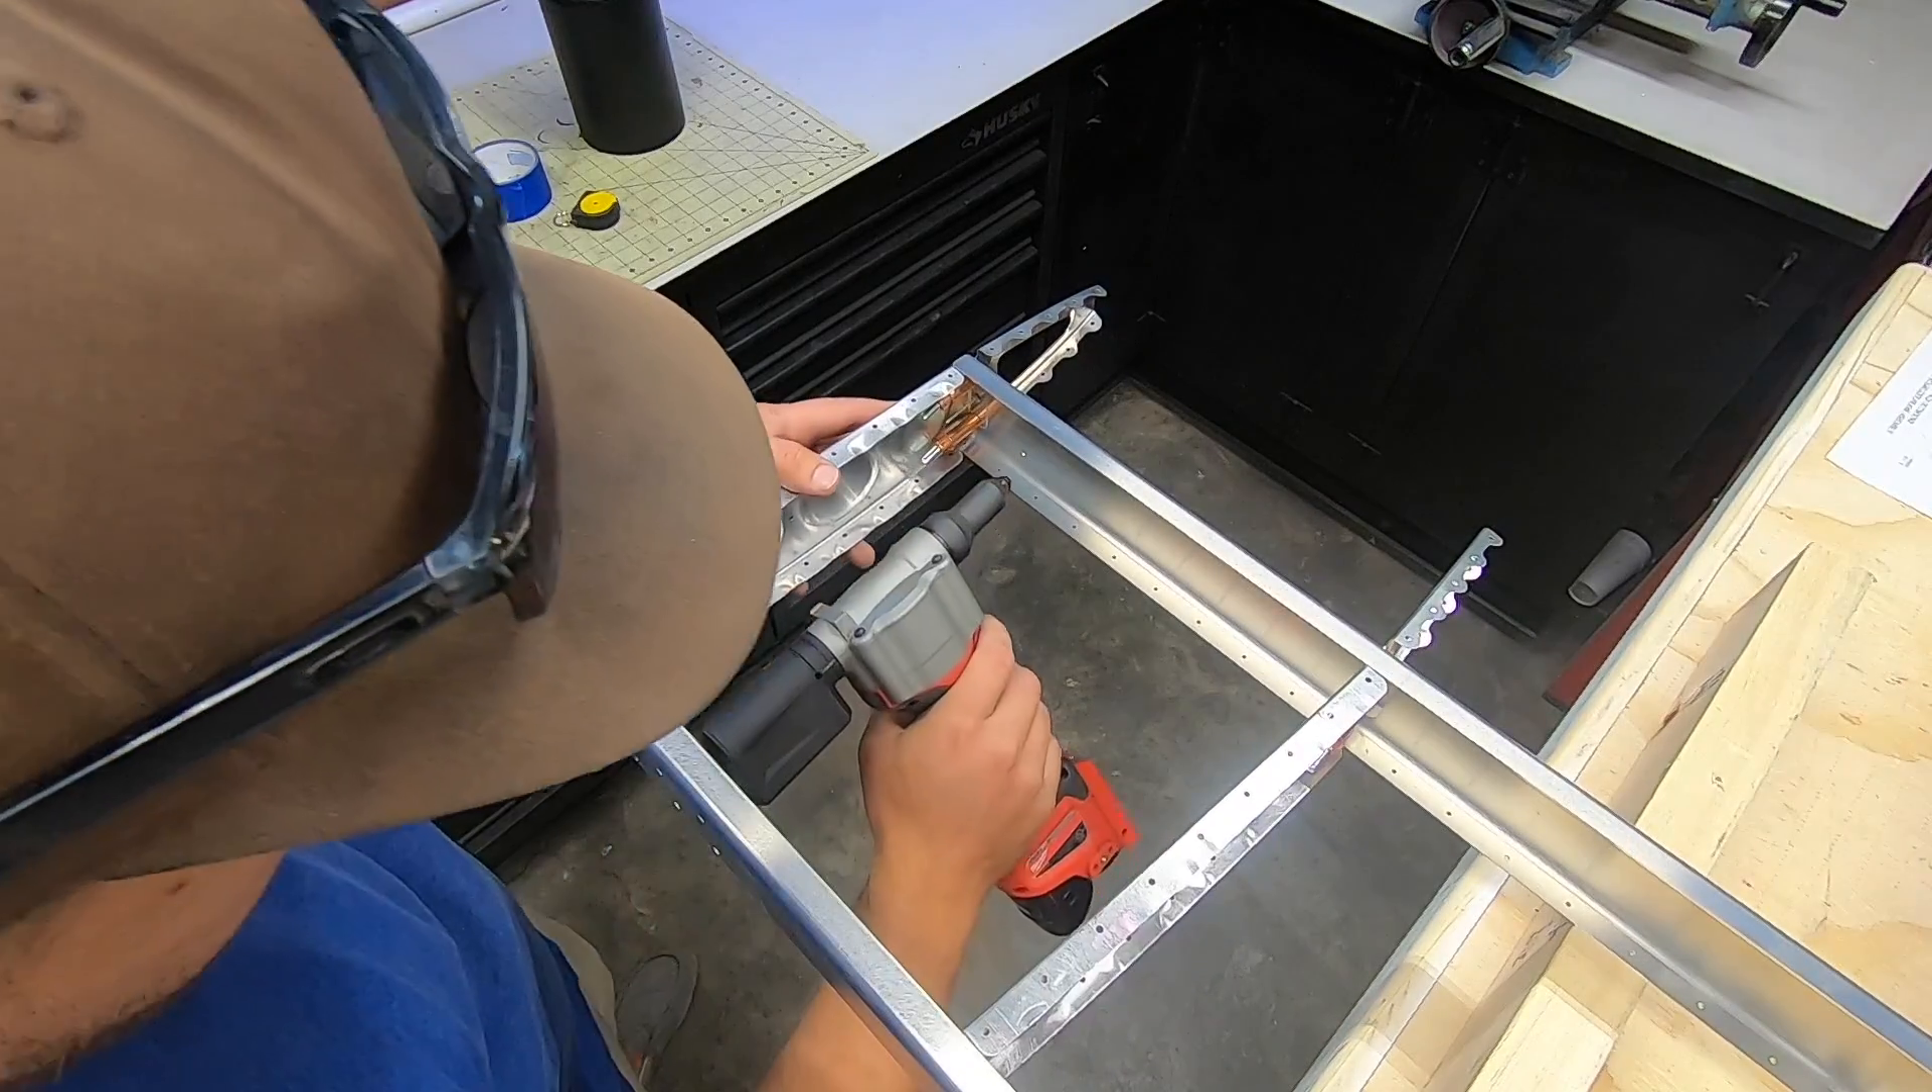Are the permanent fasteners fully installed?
No.